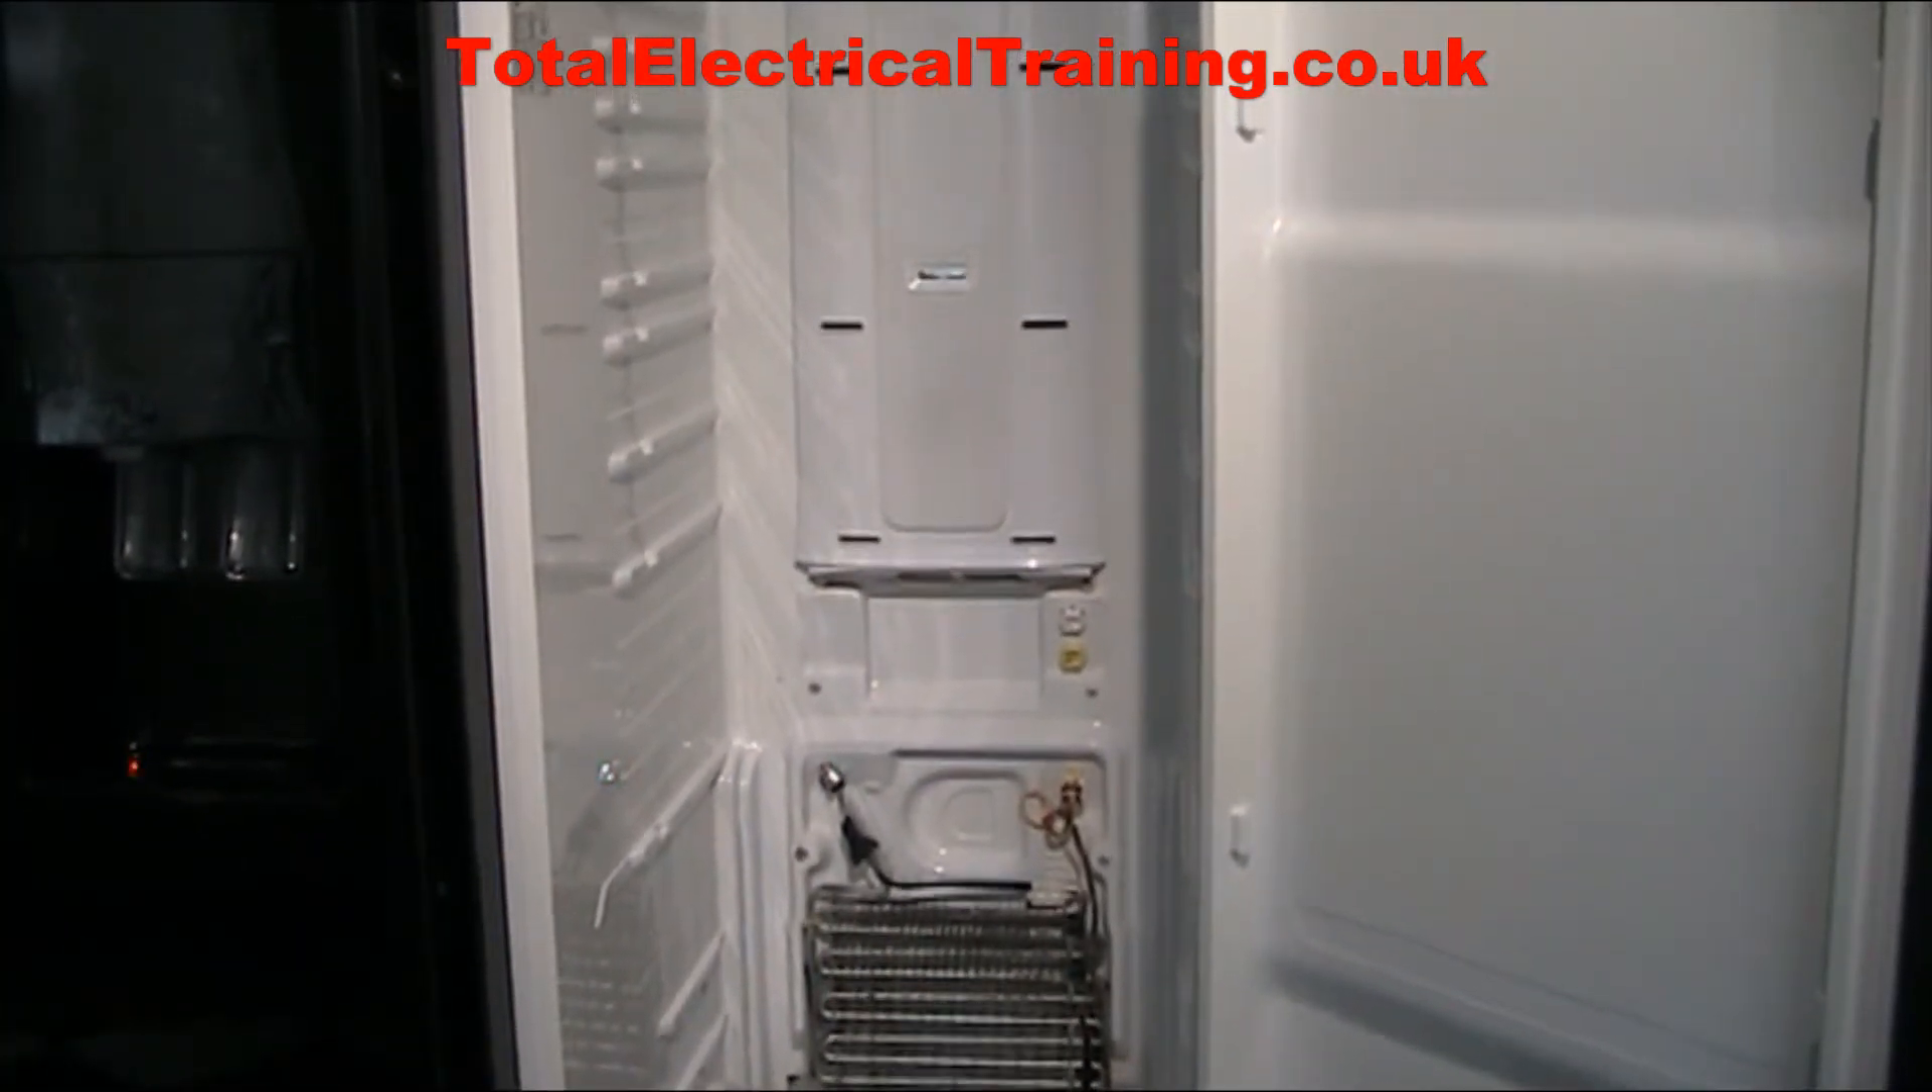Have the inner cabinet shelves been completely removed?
Yes.